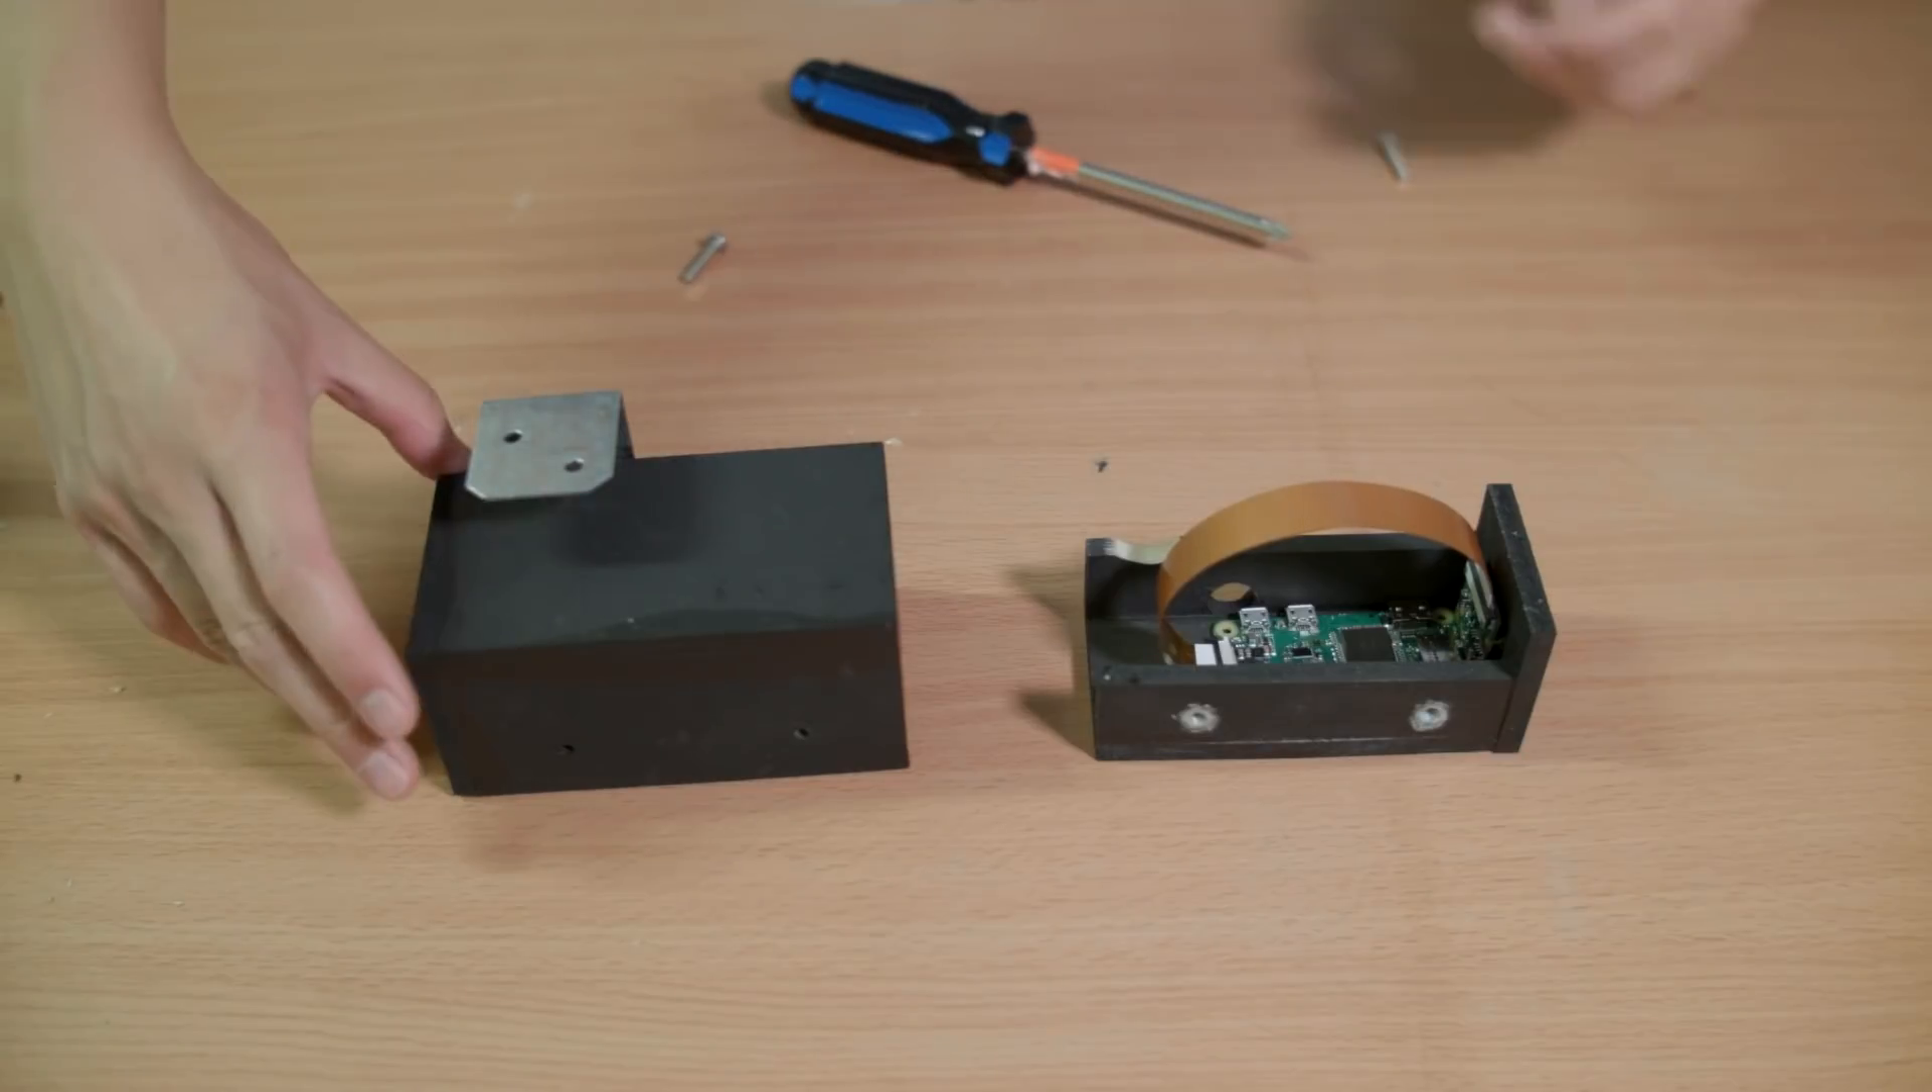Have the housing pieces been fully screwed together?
No.